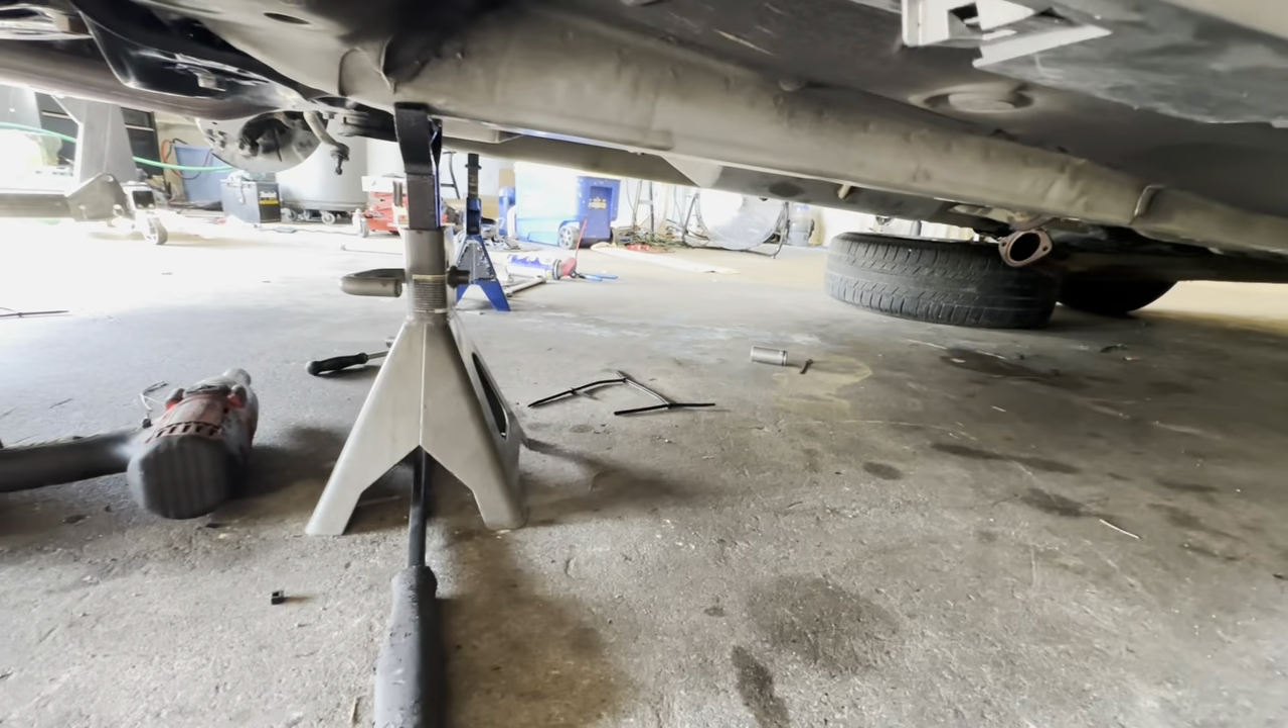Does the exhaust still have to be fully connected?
Yes.